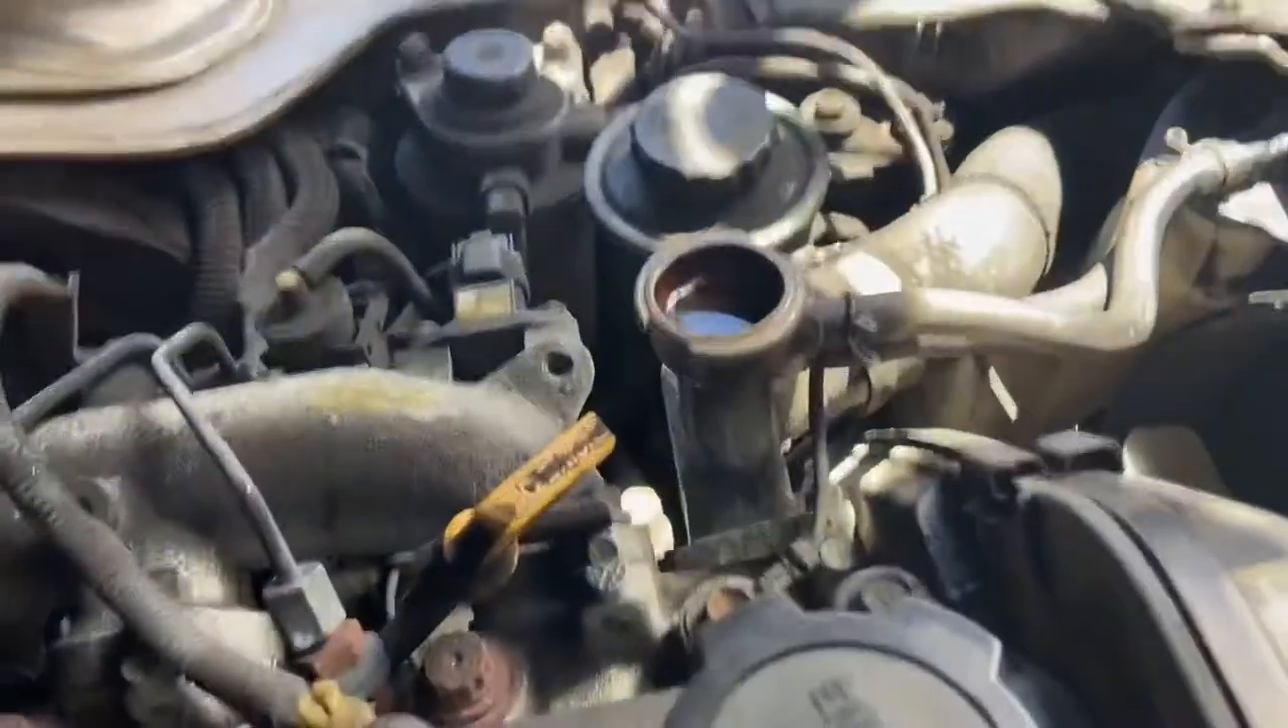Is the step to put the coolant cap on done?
No.